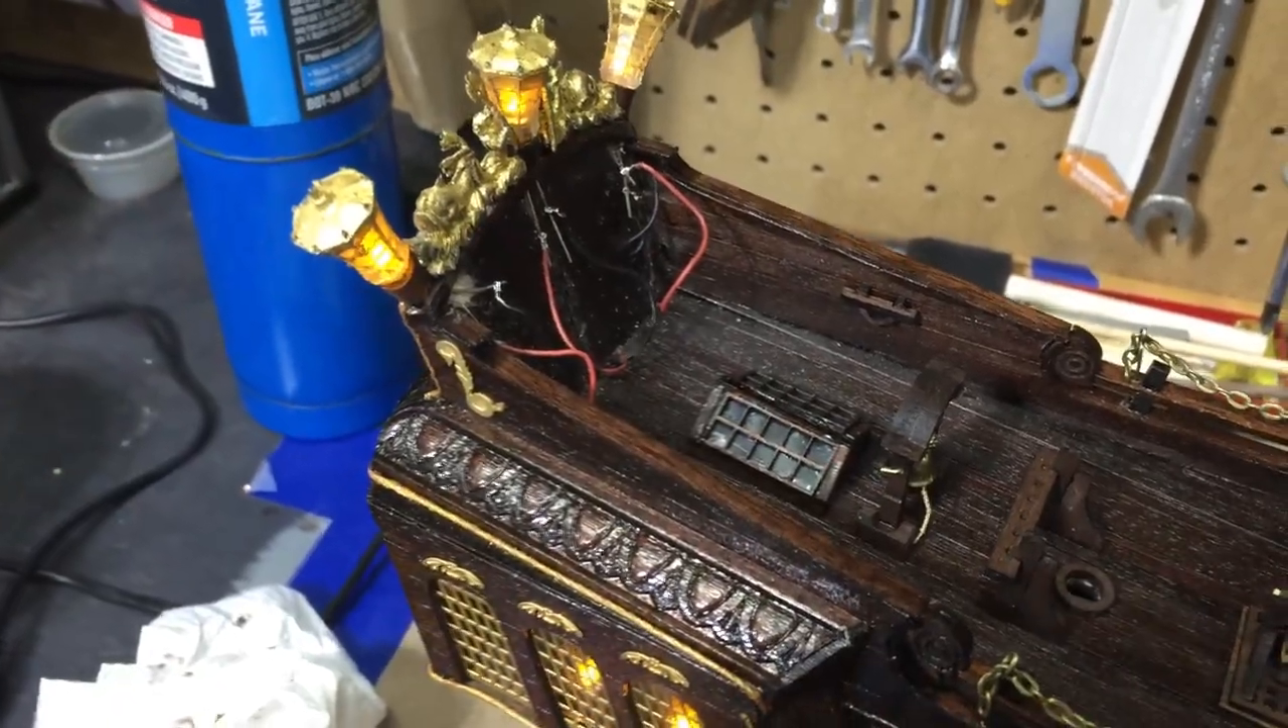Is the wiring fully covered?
No.